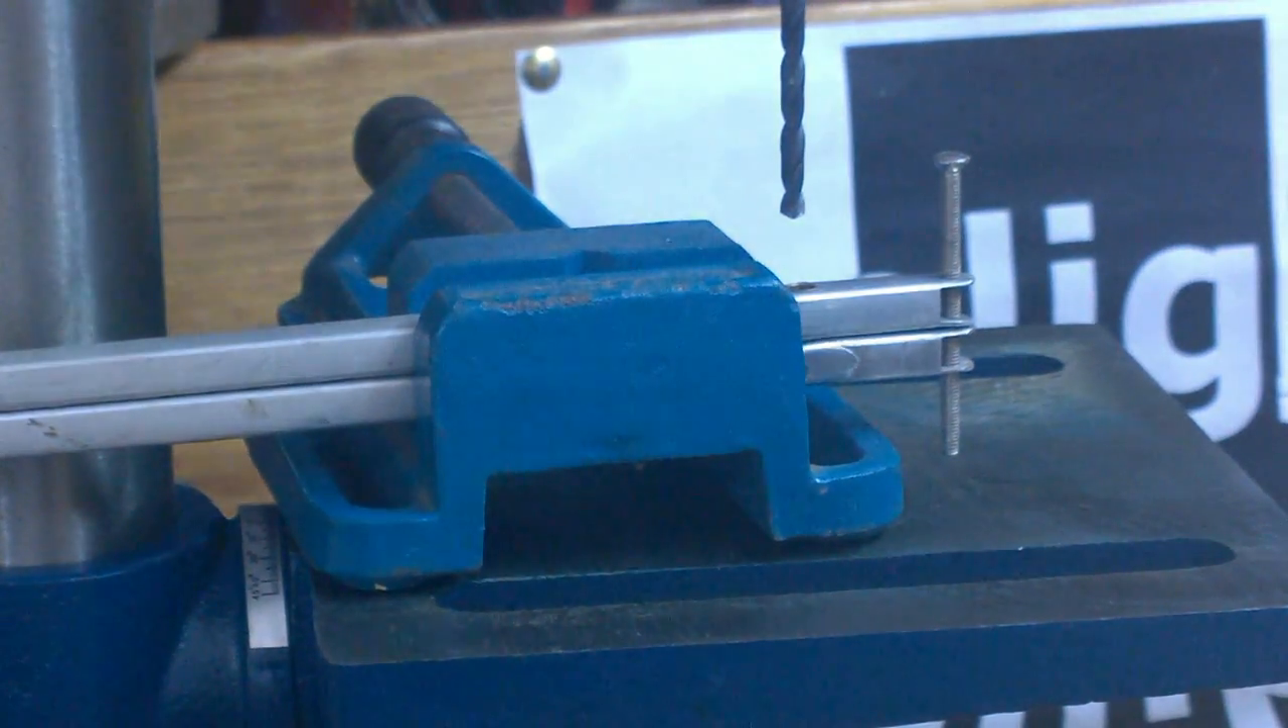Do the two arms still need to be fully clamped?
No.